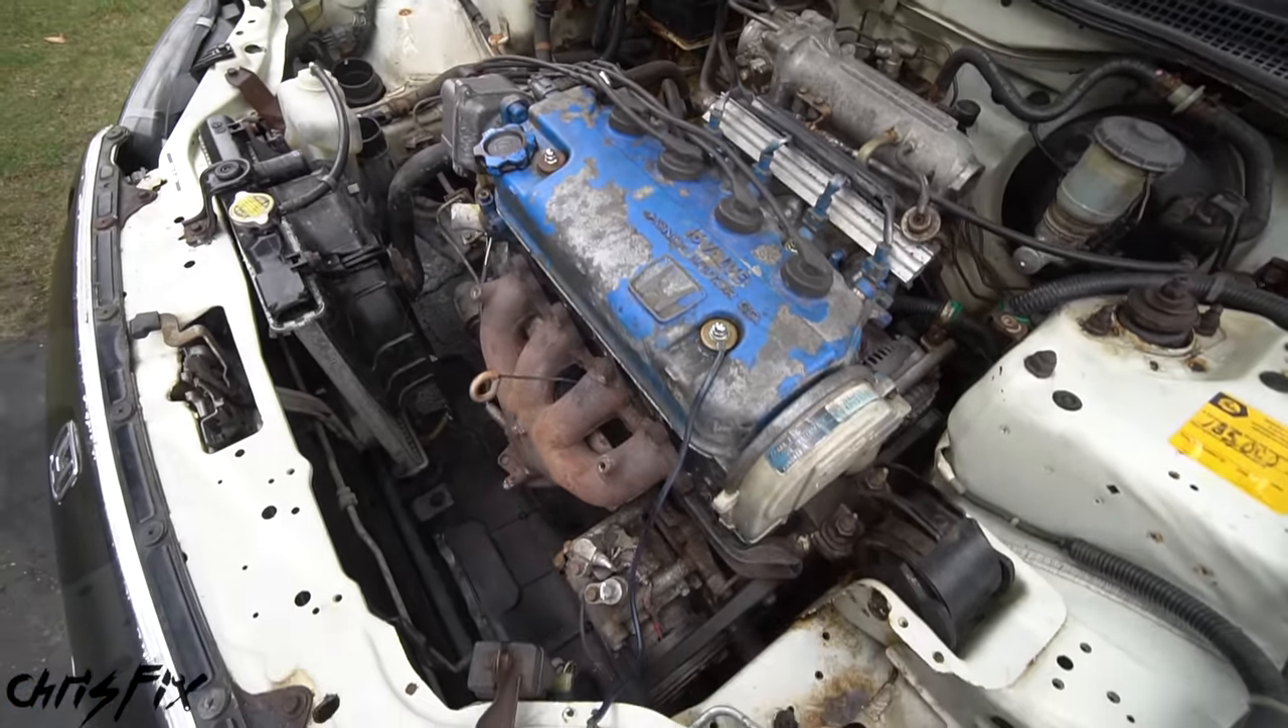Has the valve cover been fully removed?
No.